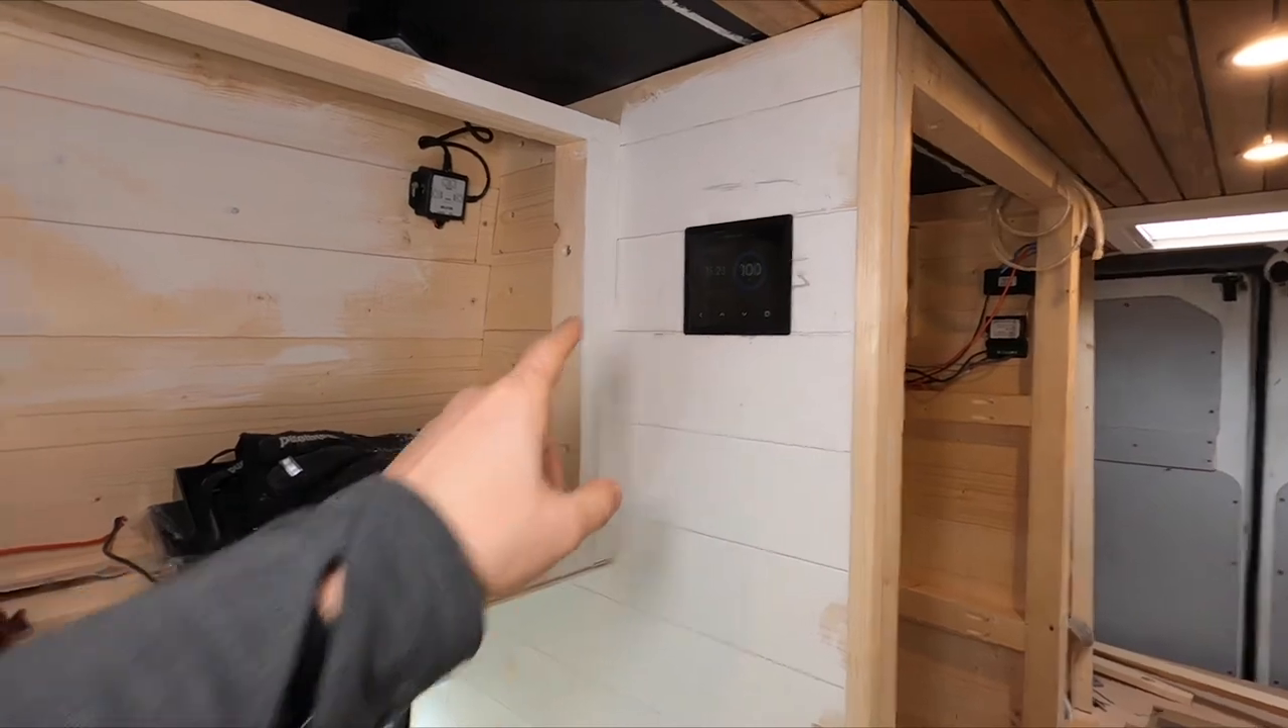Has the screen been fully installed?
Yes.